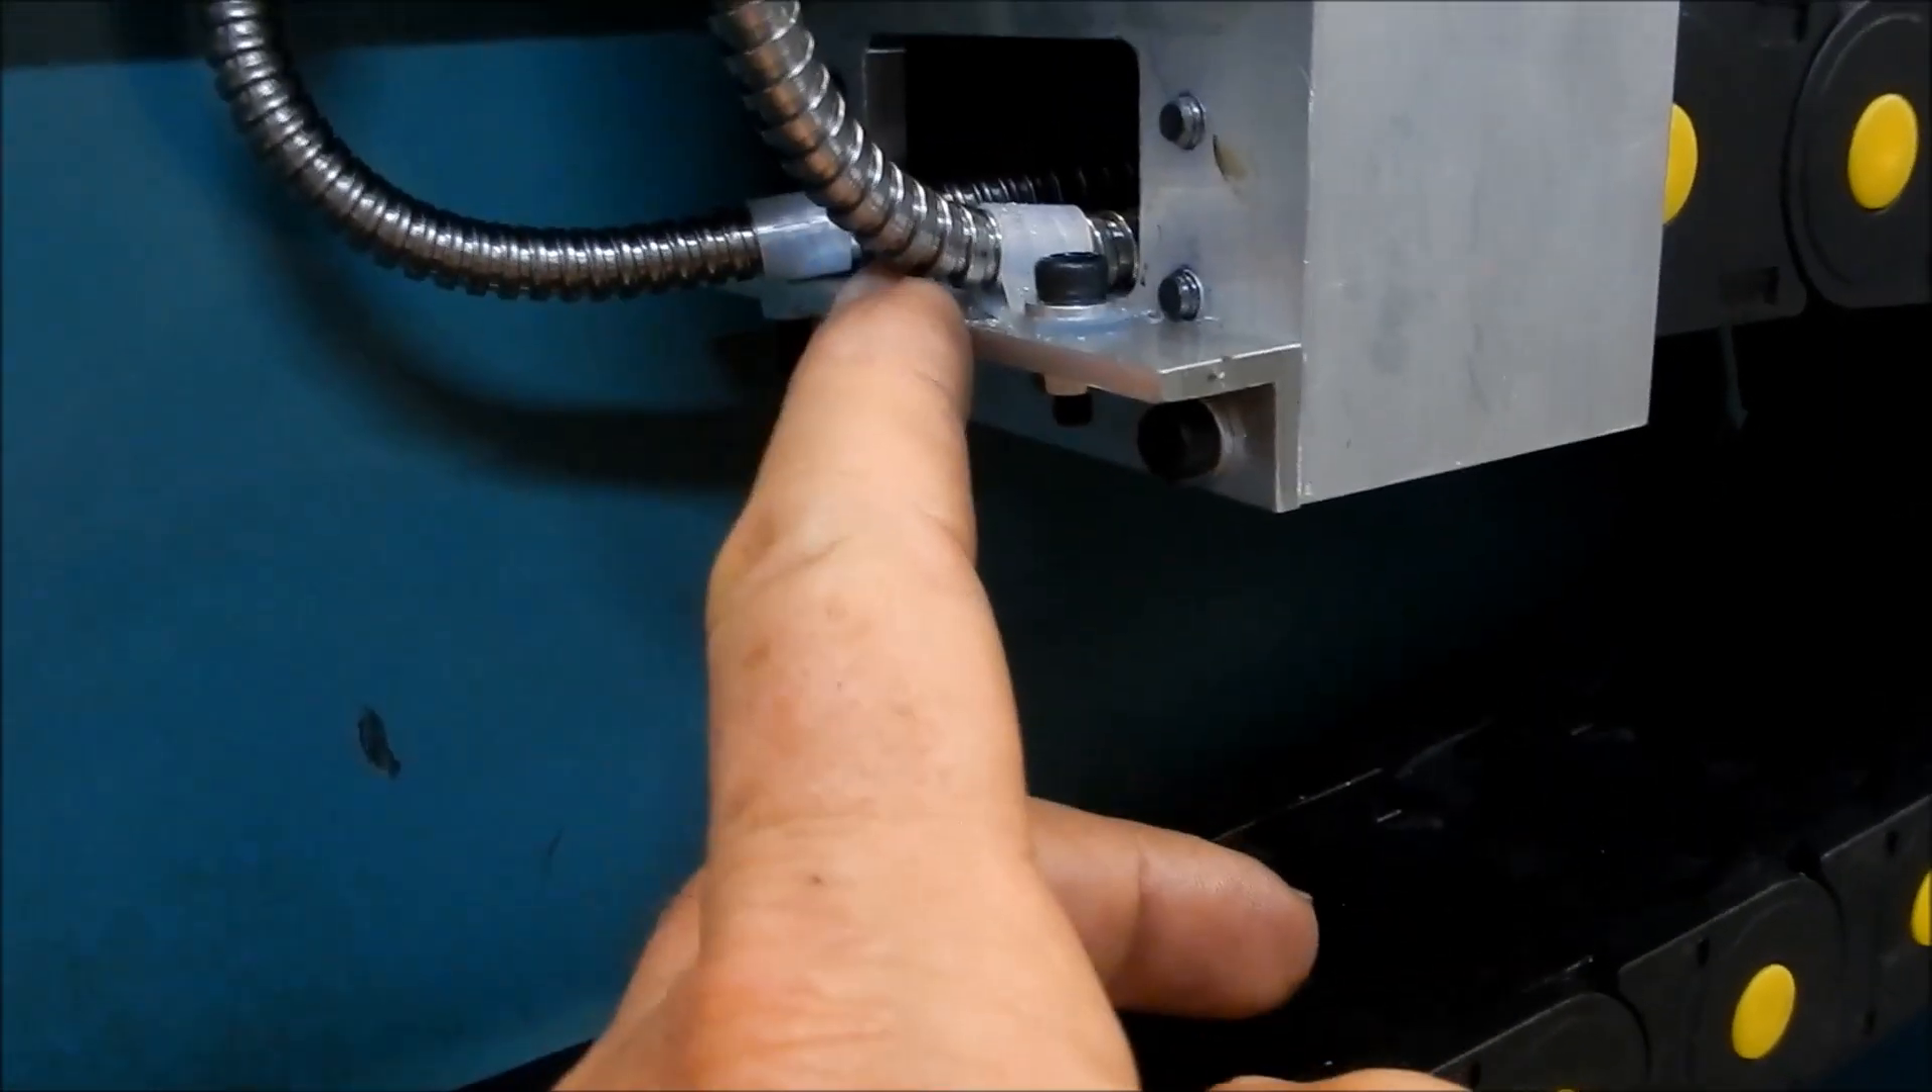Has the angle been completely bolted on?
Yes.